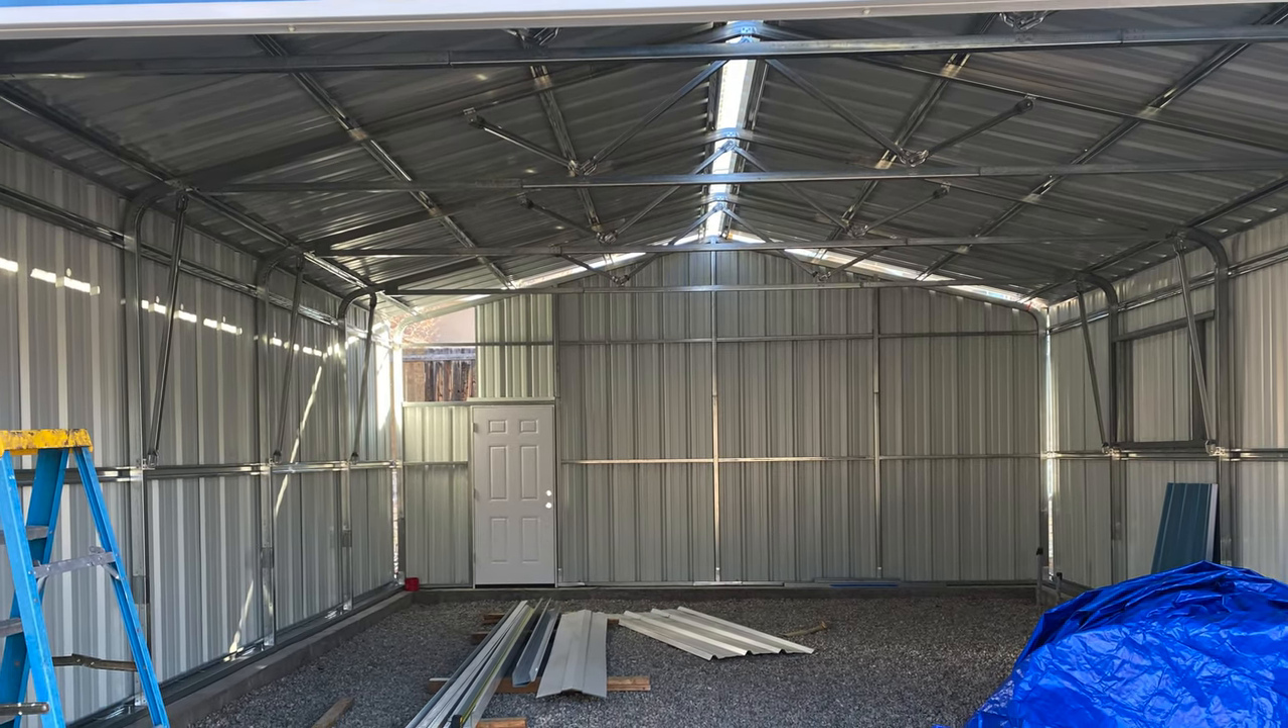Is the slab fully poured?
No.